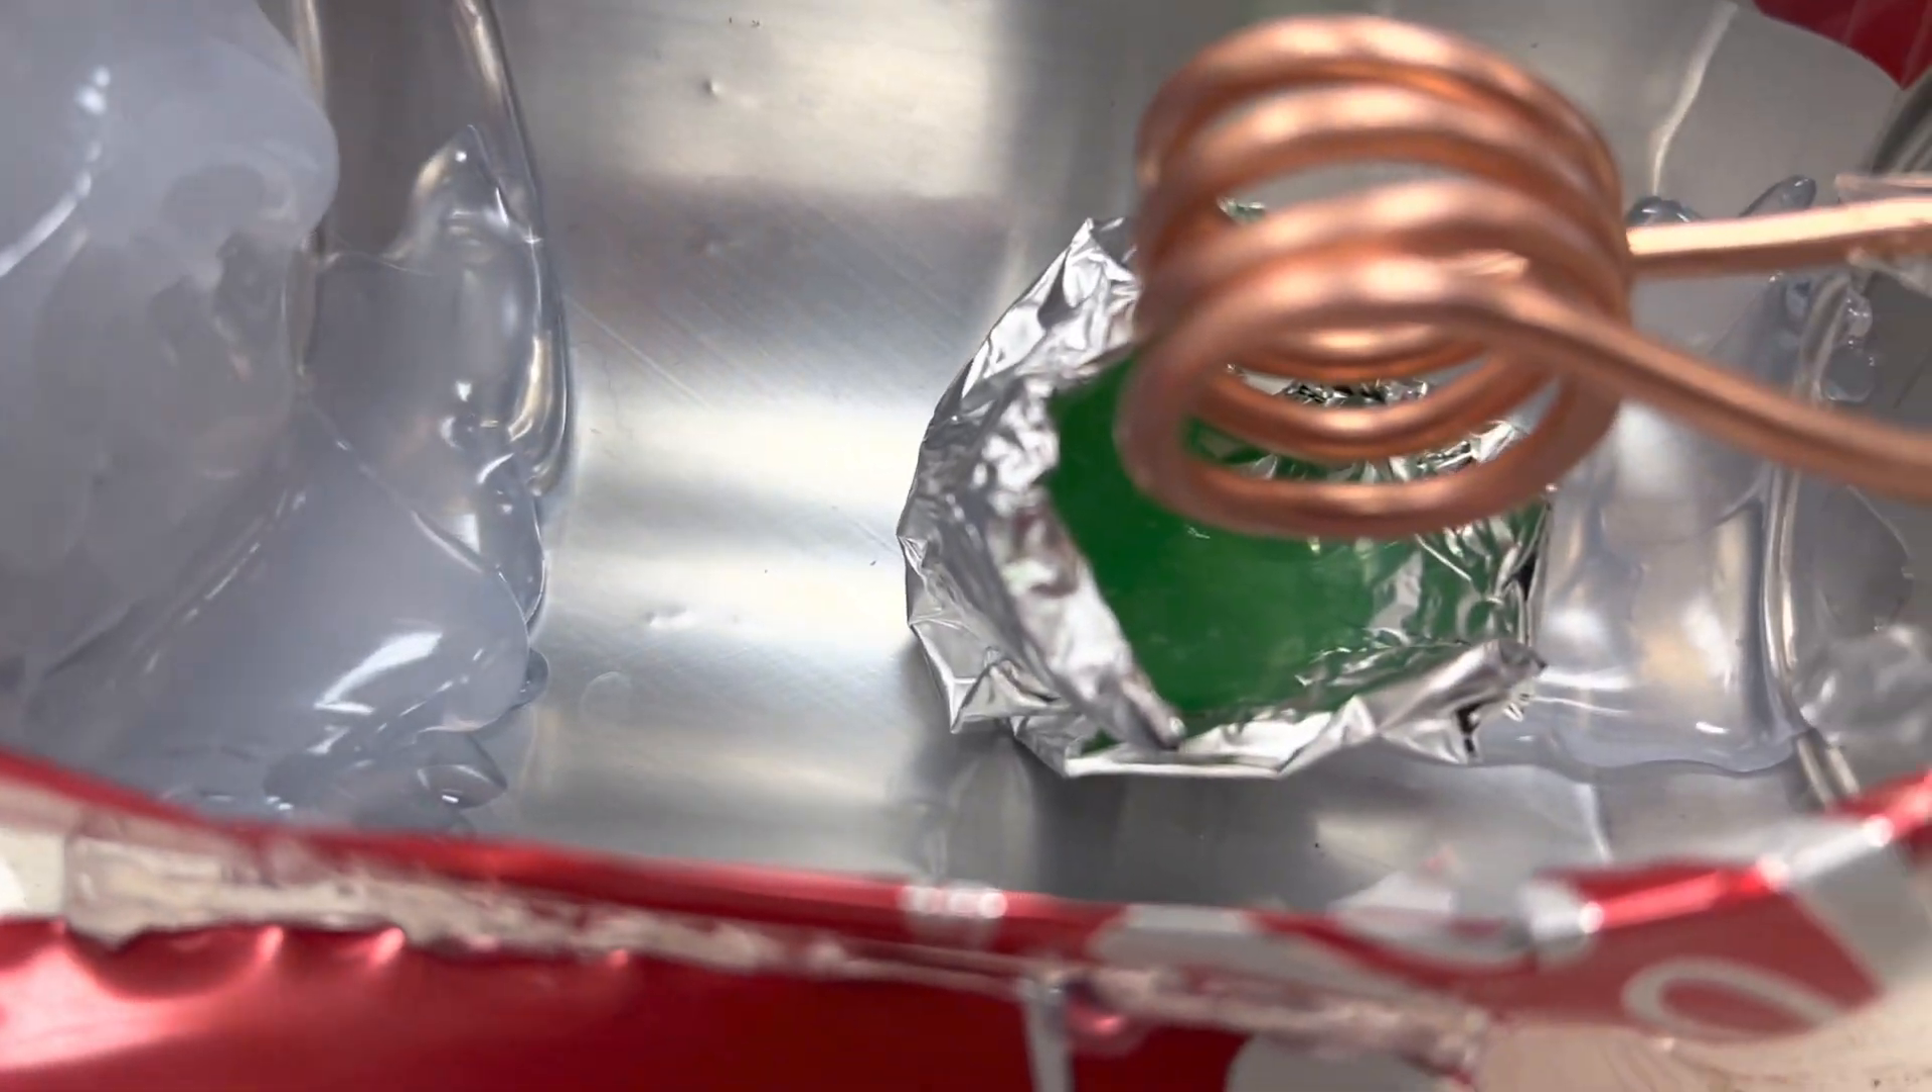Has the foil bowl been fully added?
Yes.